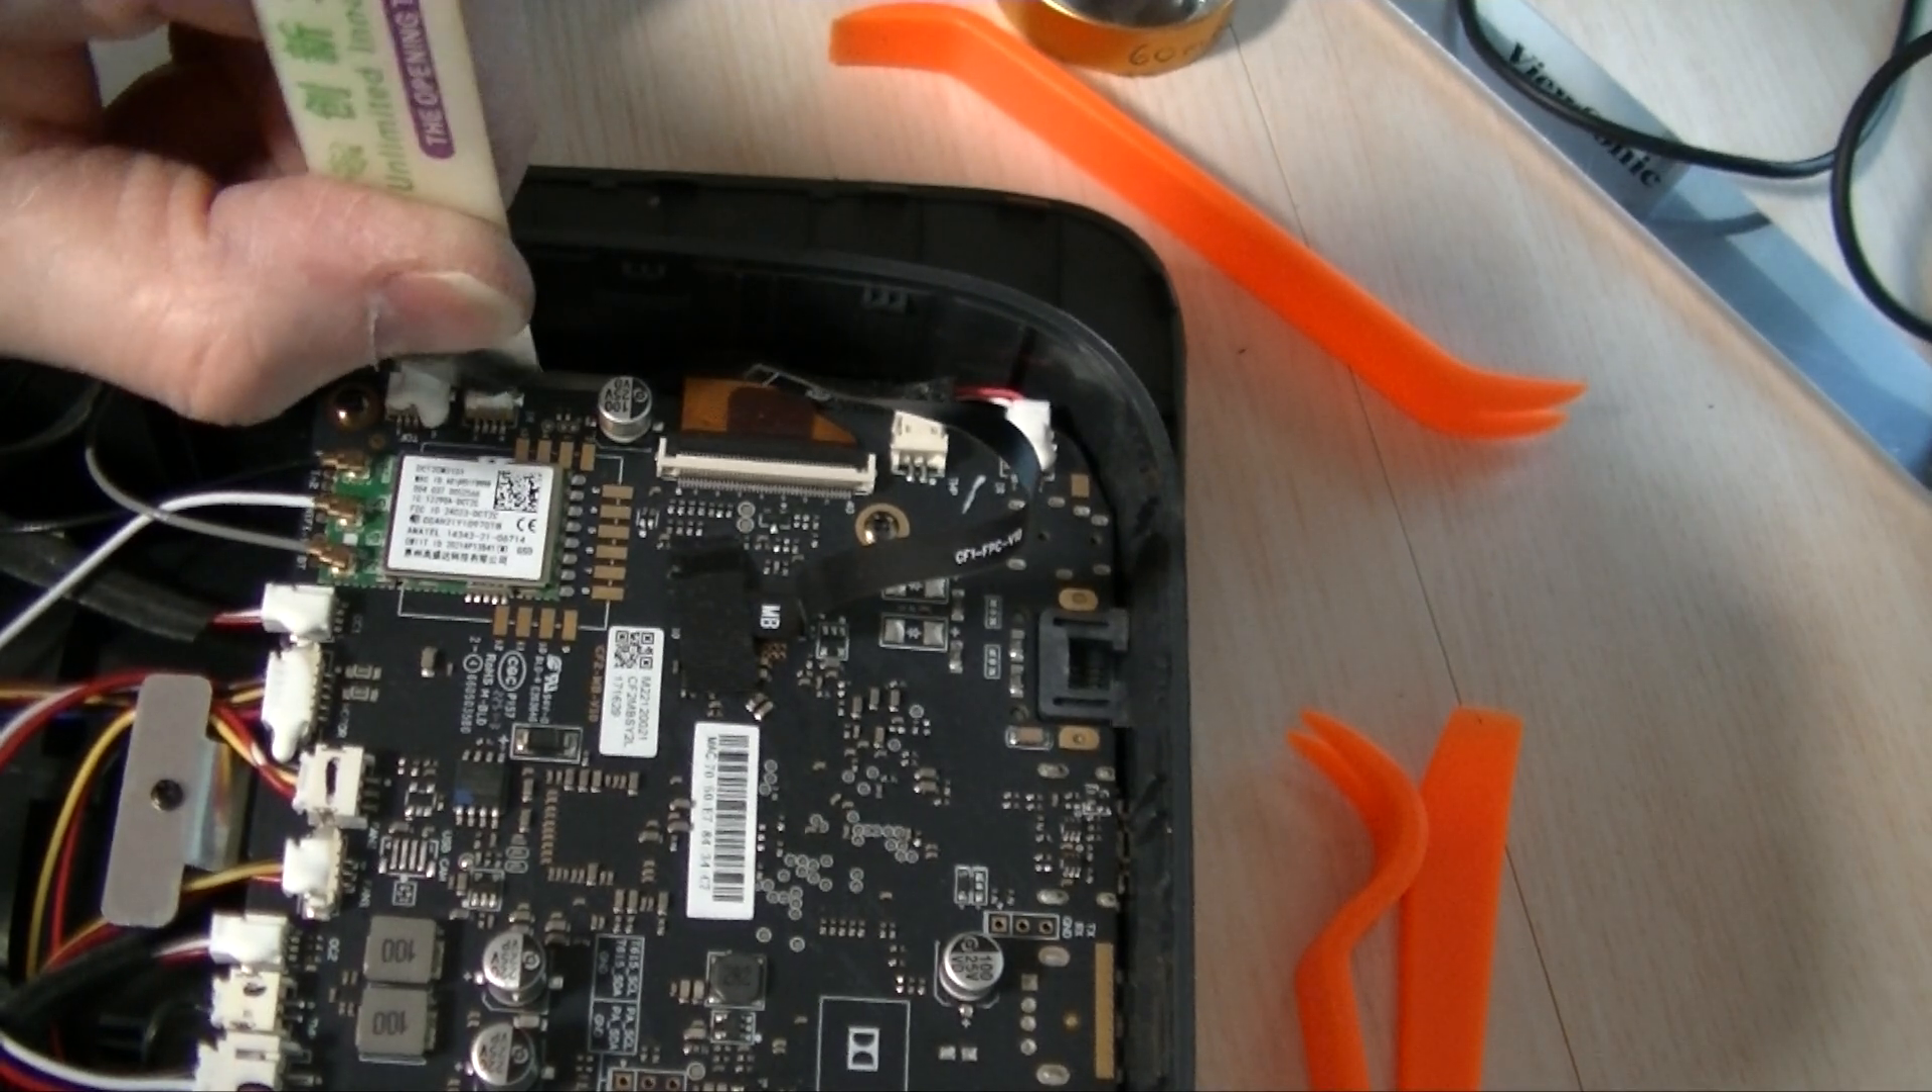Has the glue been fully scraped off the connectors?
No.